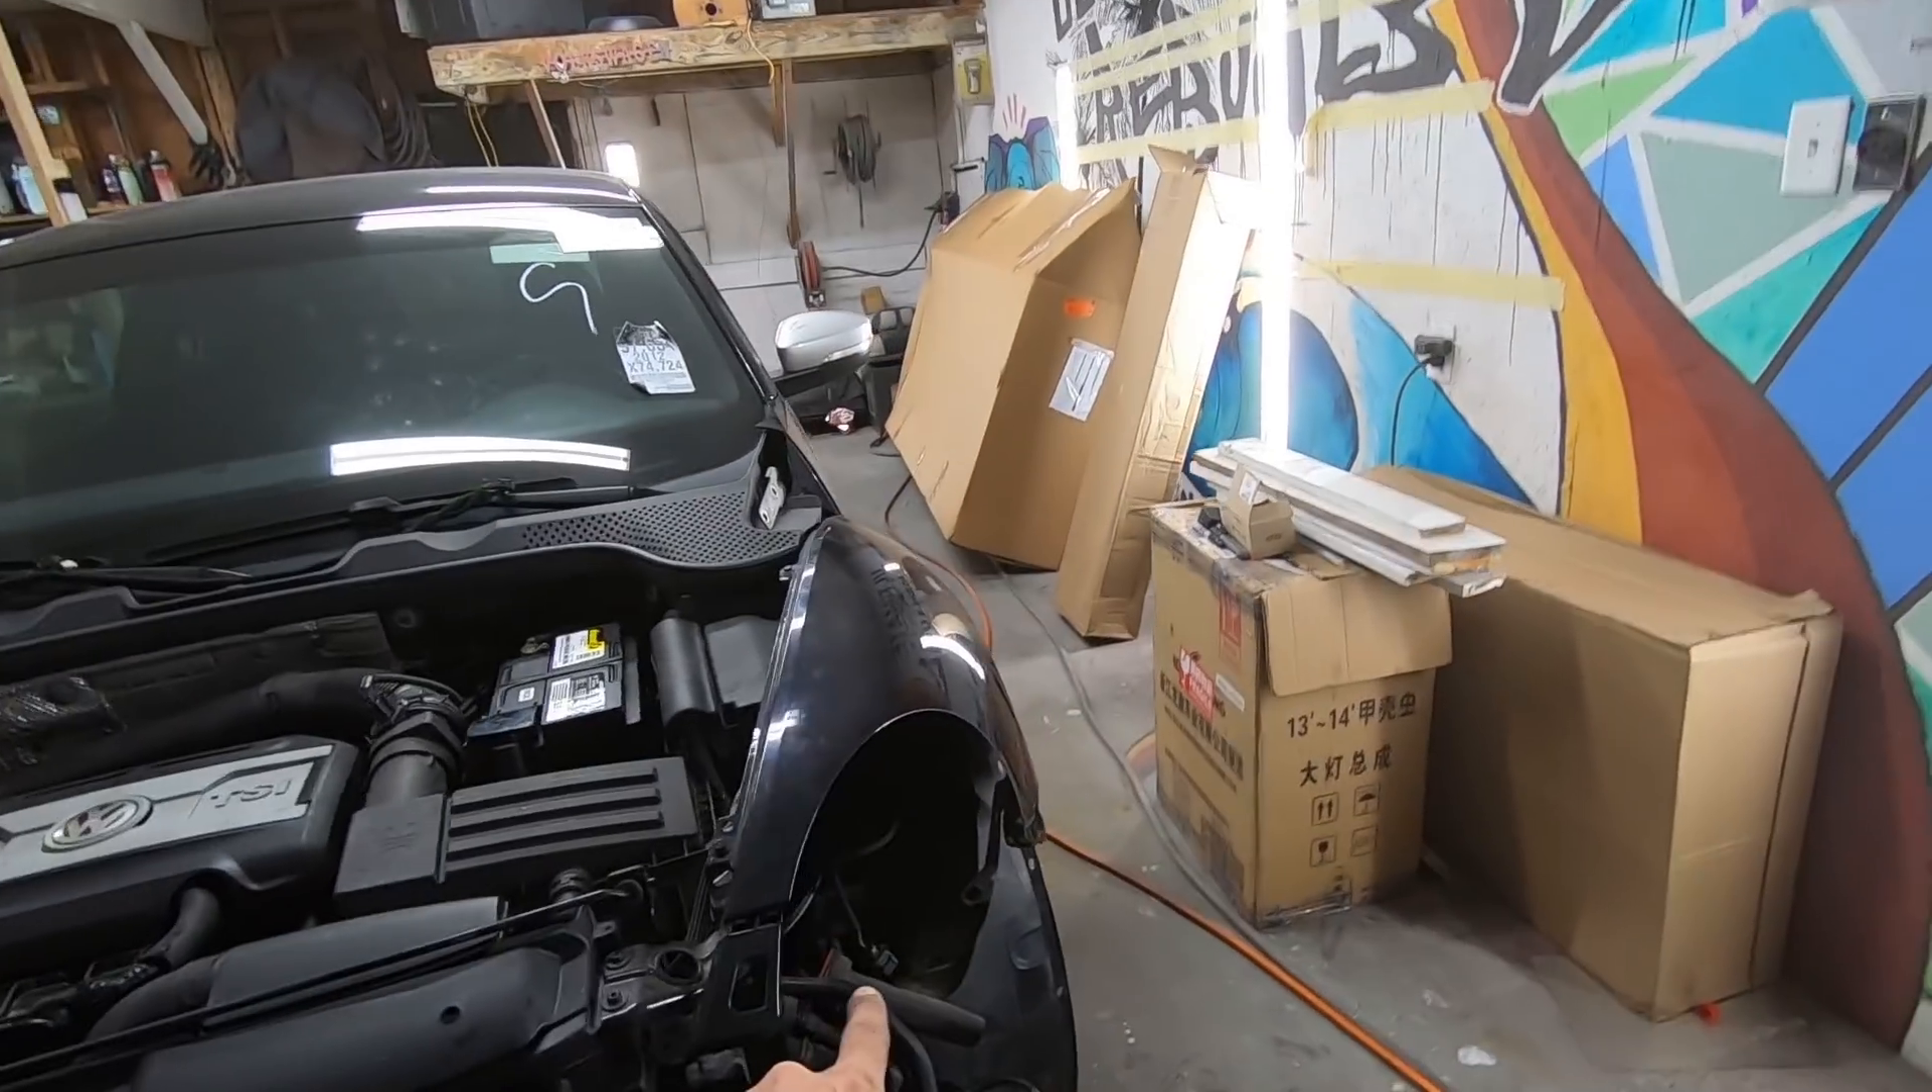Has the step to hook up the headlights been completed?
No.